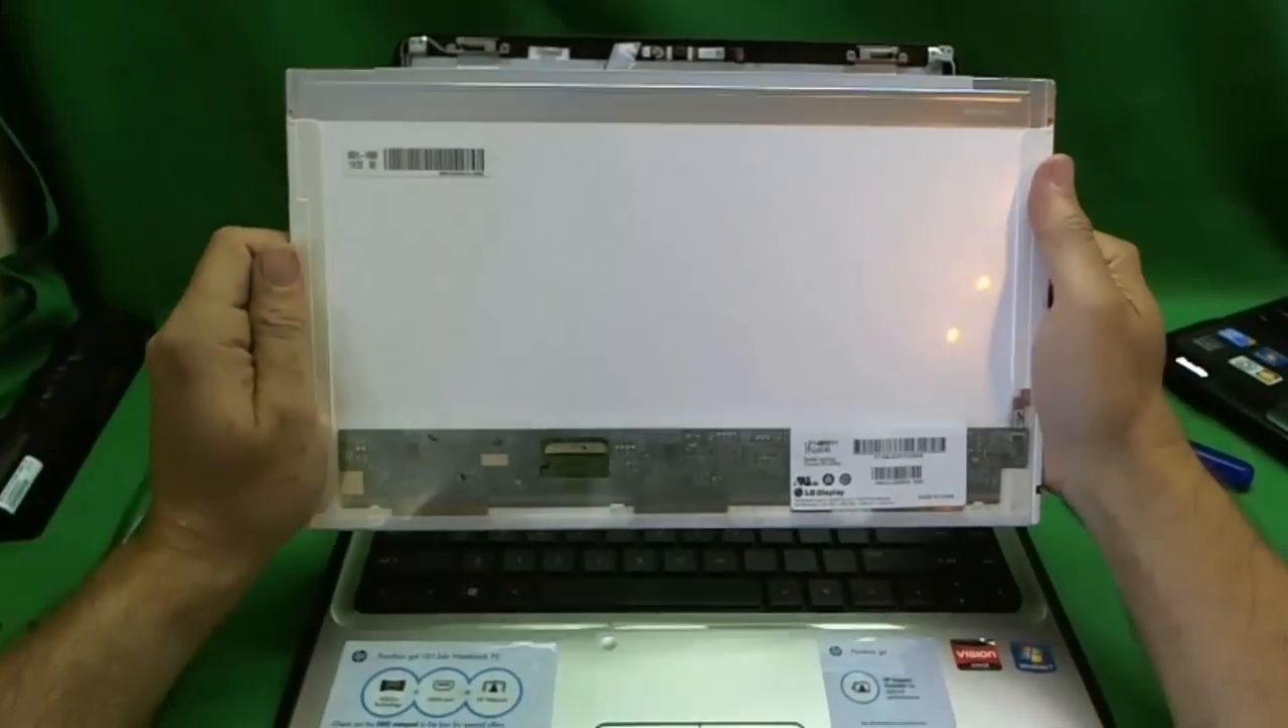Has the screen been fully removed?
Yes.